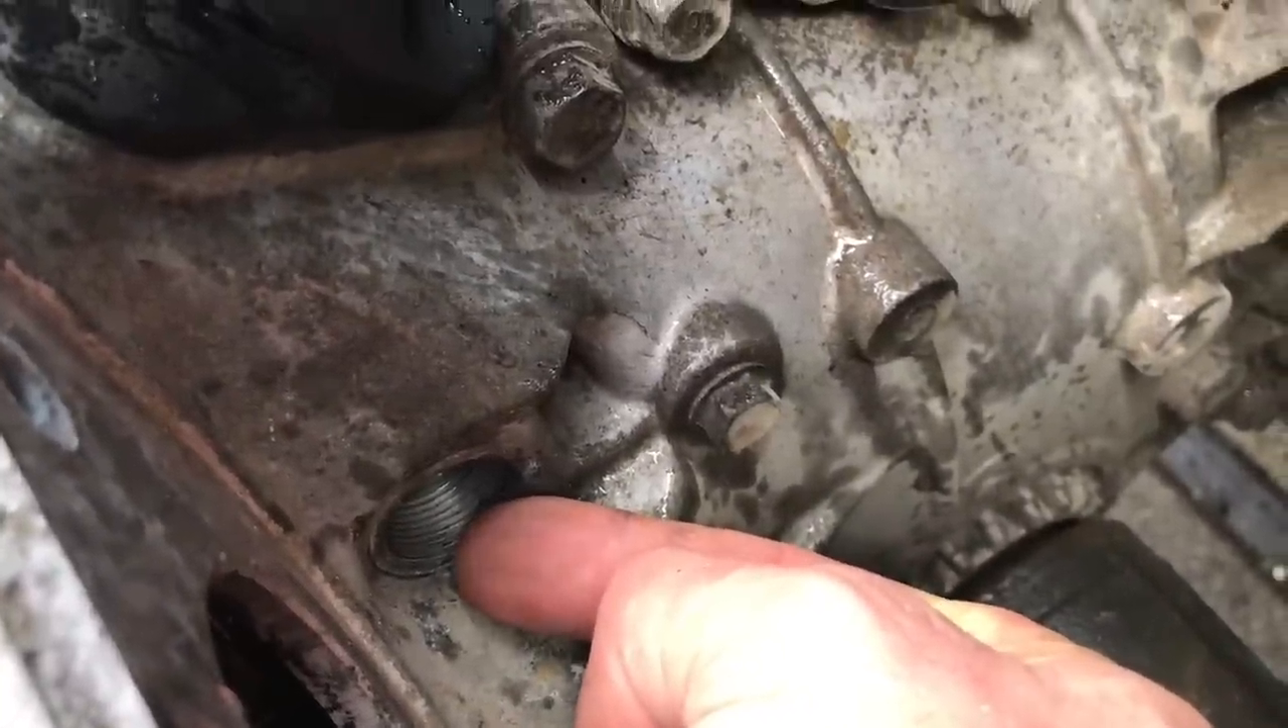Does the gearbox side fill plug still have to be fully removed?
No.